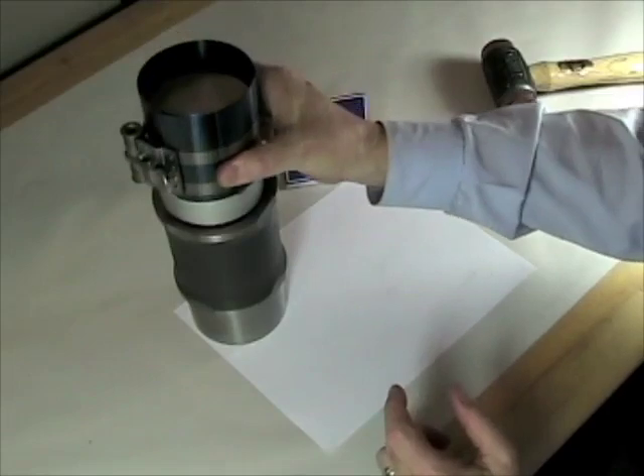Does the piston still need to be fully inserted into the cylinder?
Yes.